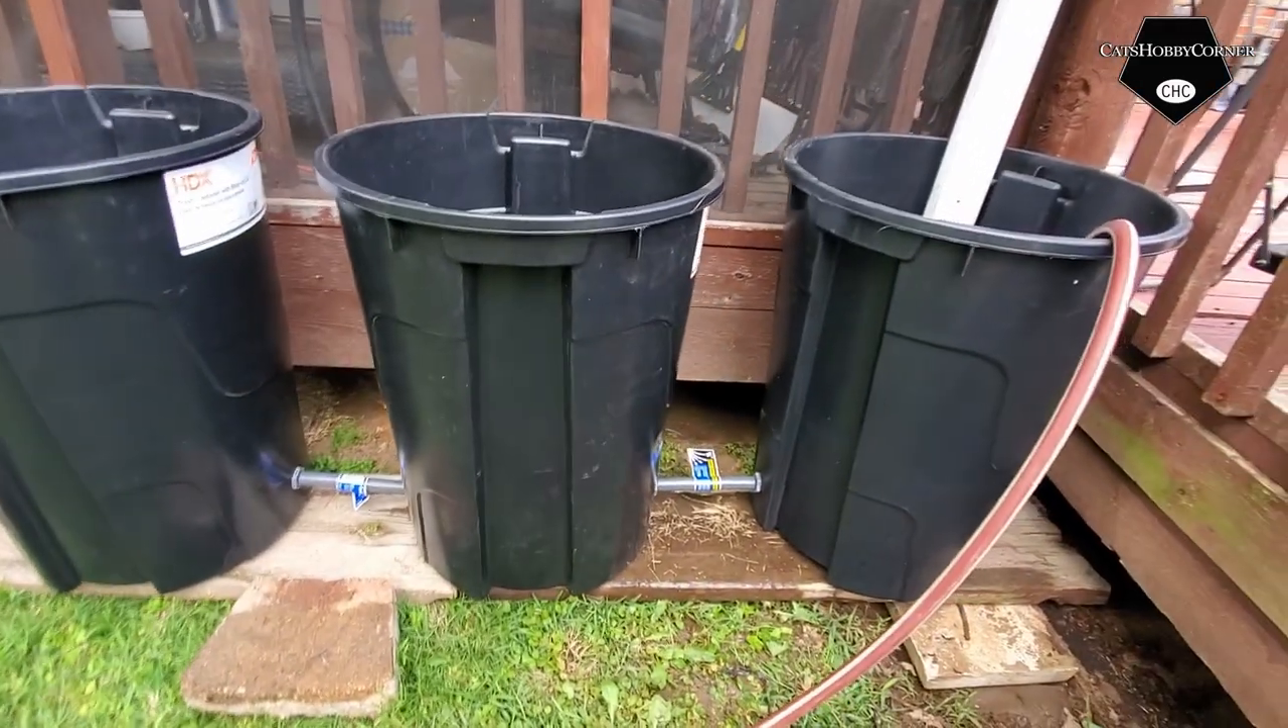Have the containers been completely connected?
Yes.